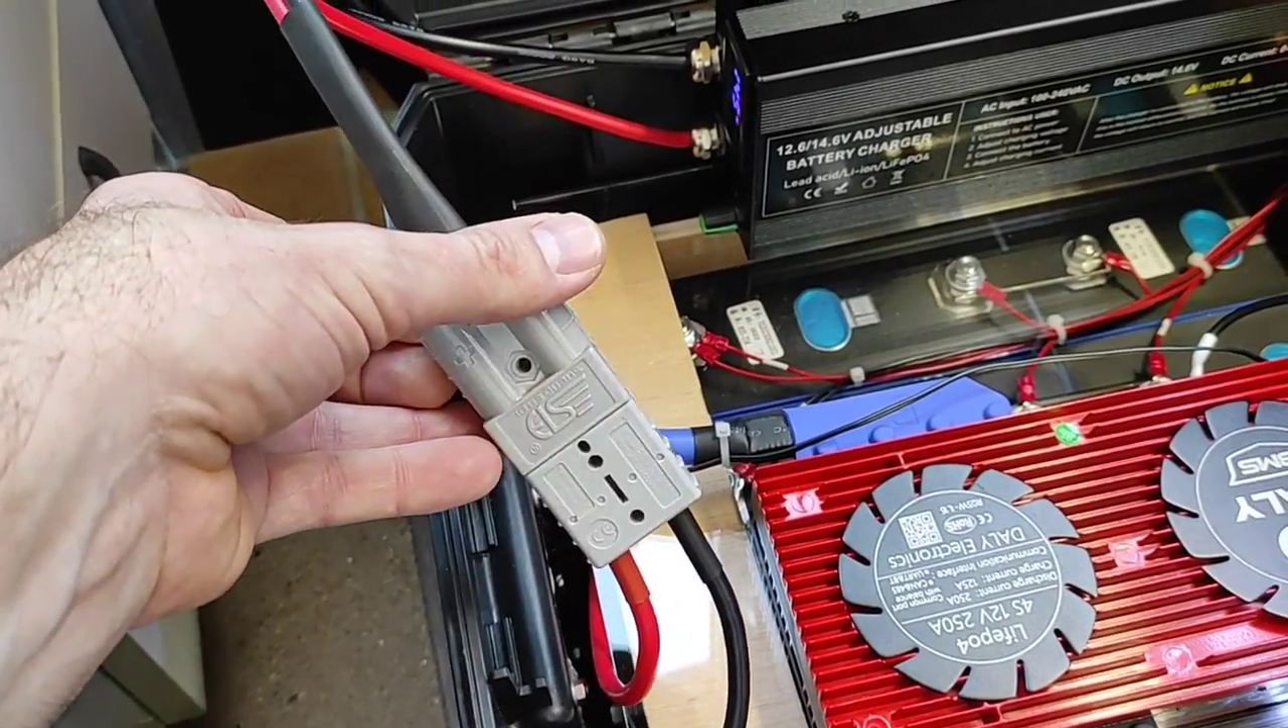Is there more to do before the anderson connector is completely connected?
No.